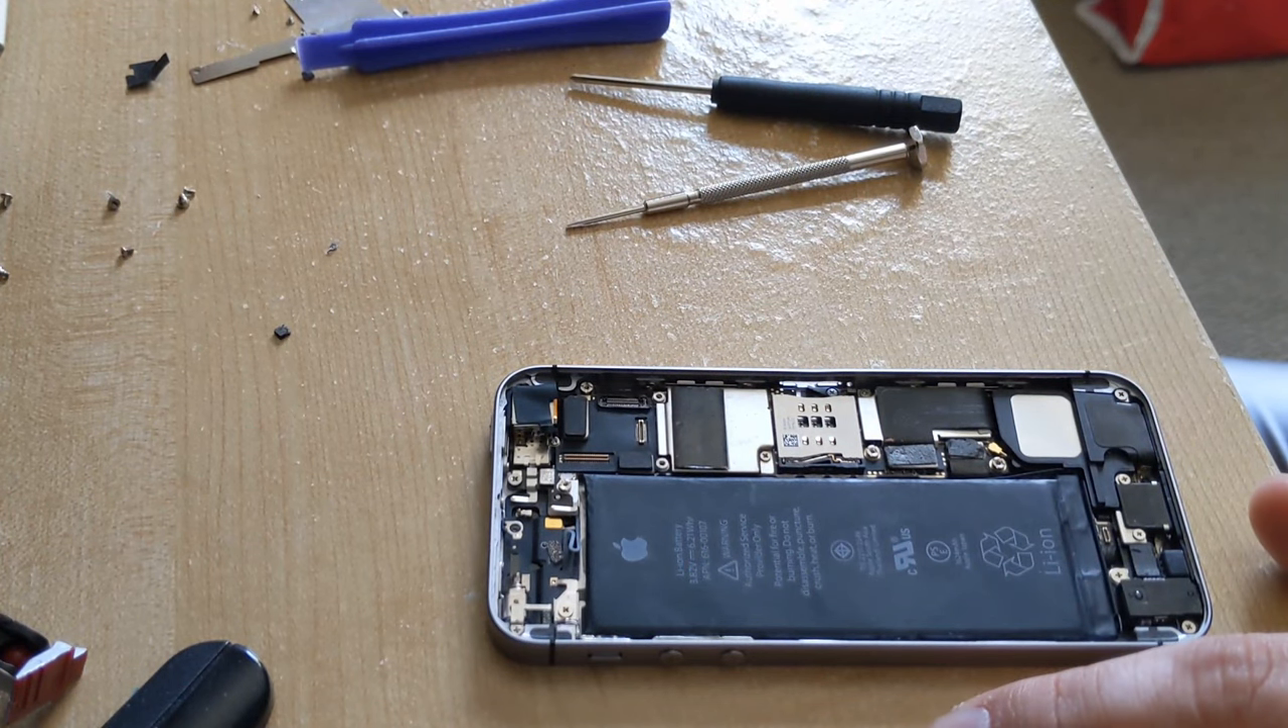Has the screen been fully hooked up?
No.